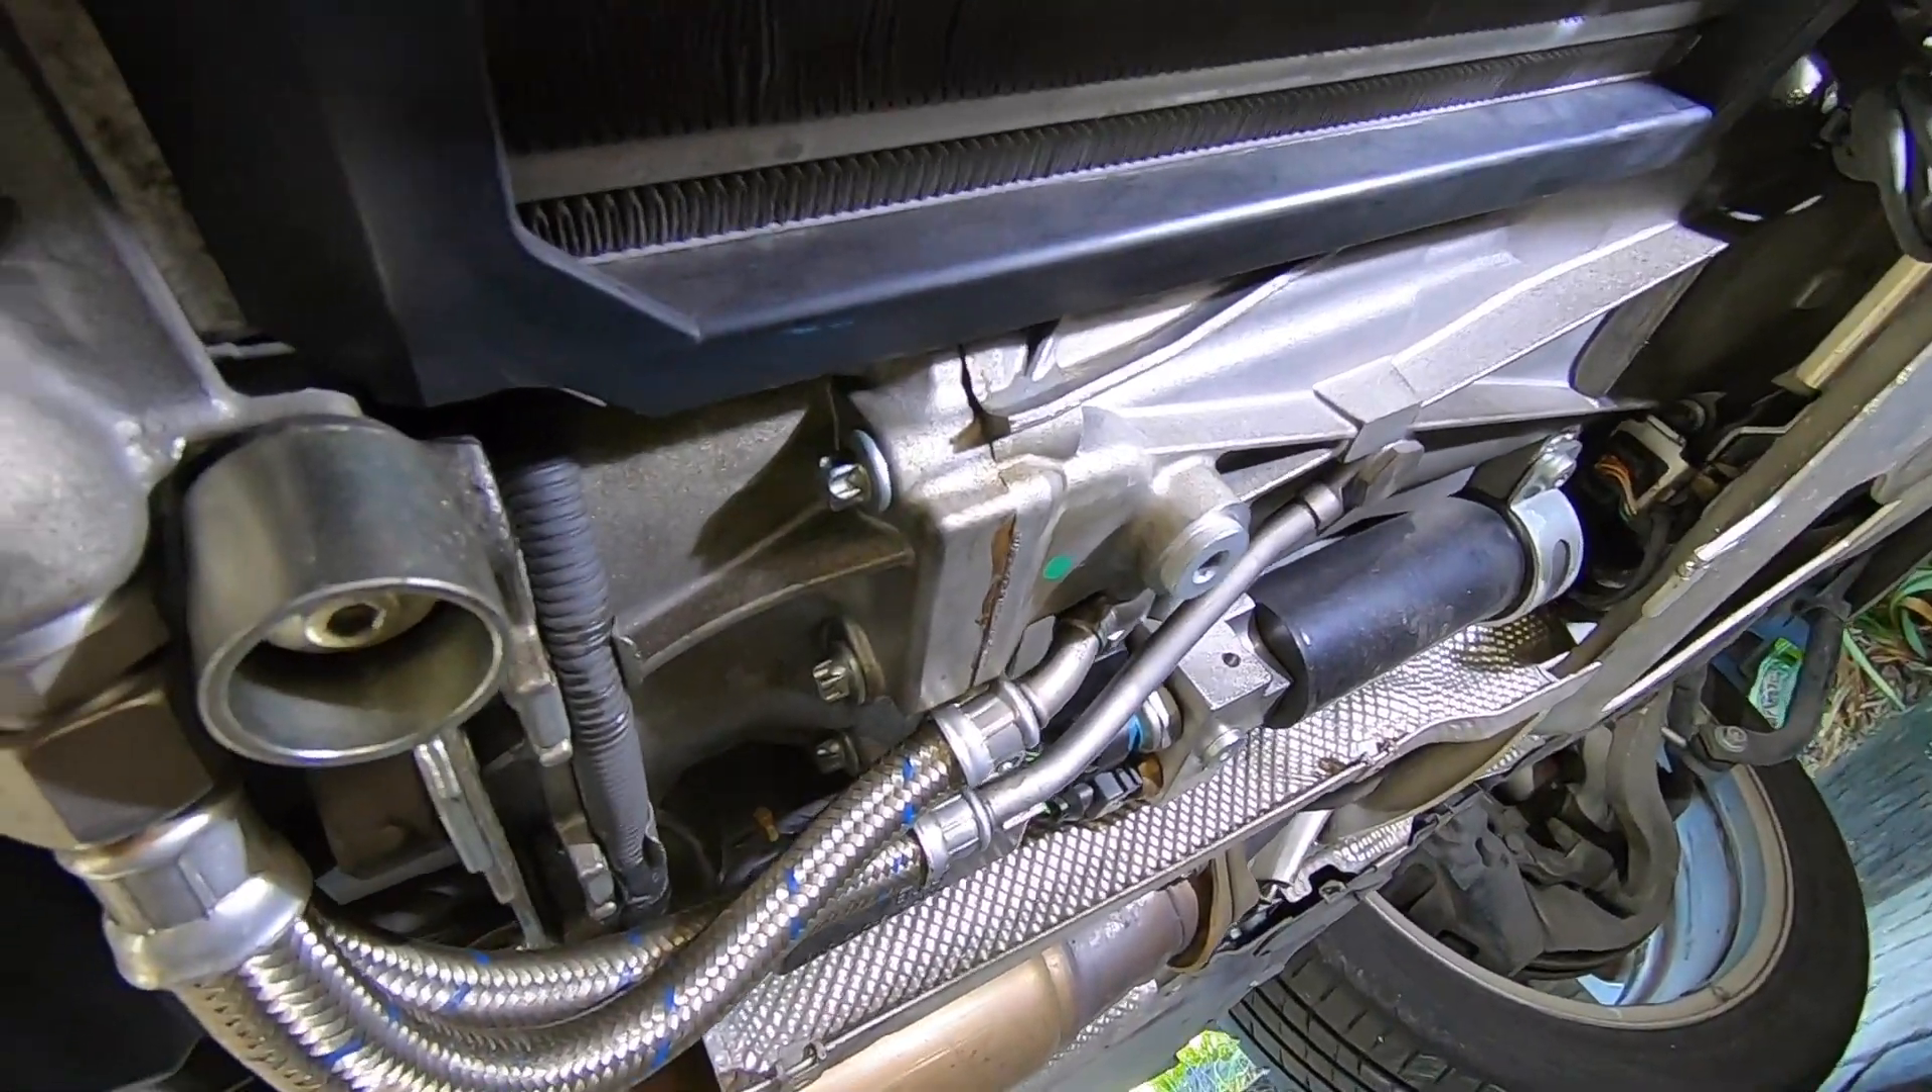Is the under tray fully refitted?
No.